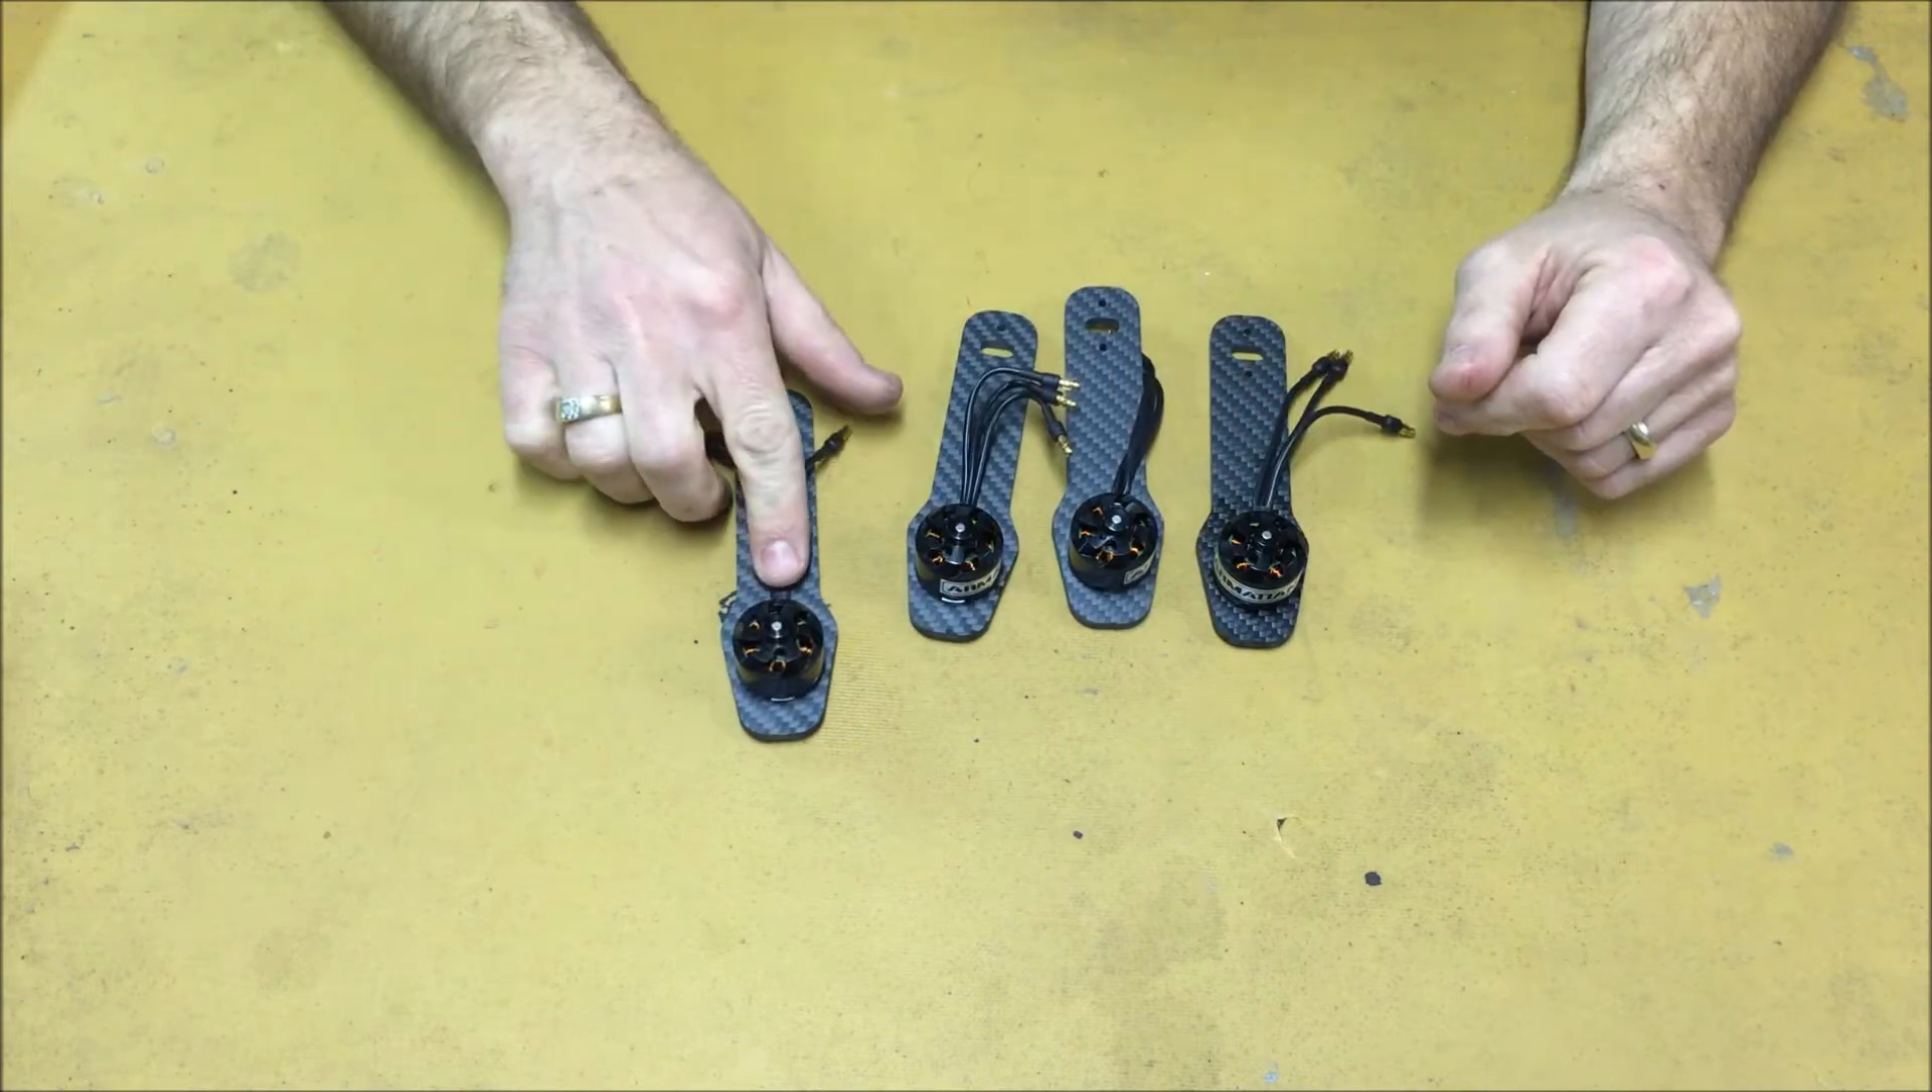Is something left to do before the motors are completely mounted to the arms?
No.